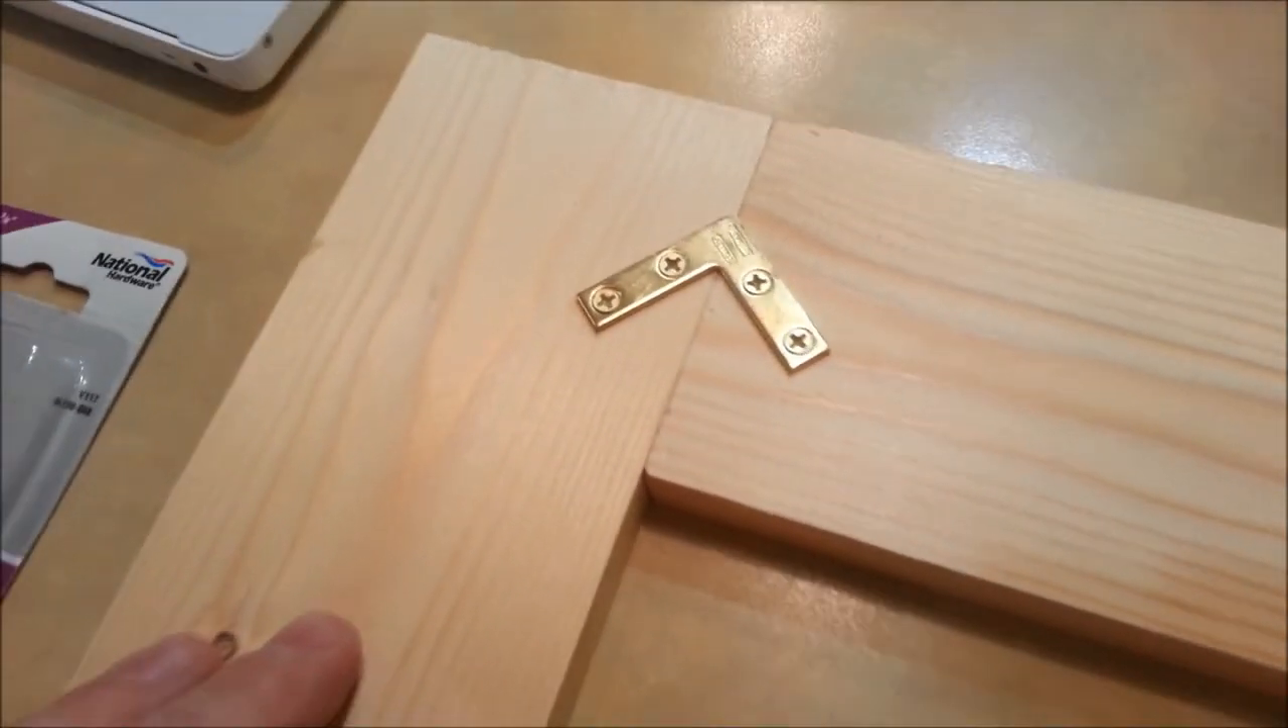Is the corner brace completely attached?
Yes.